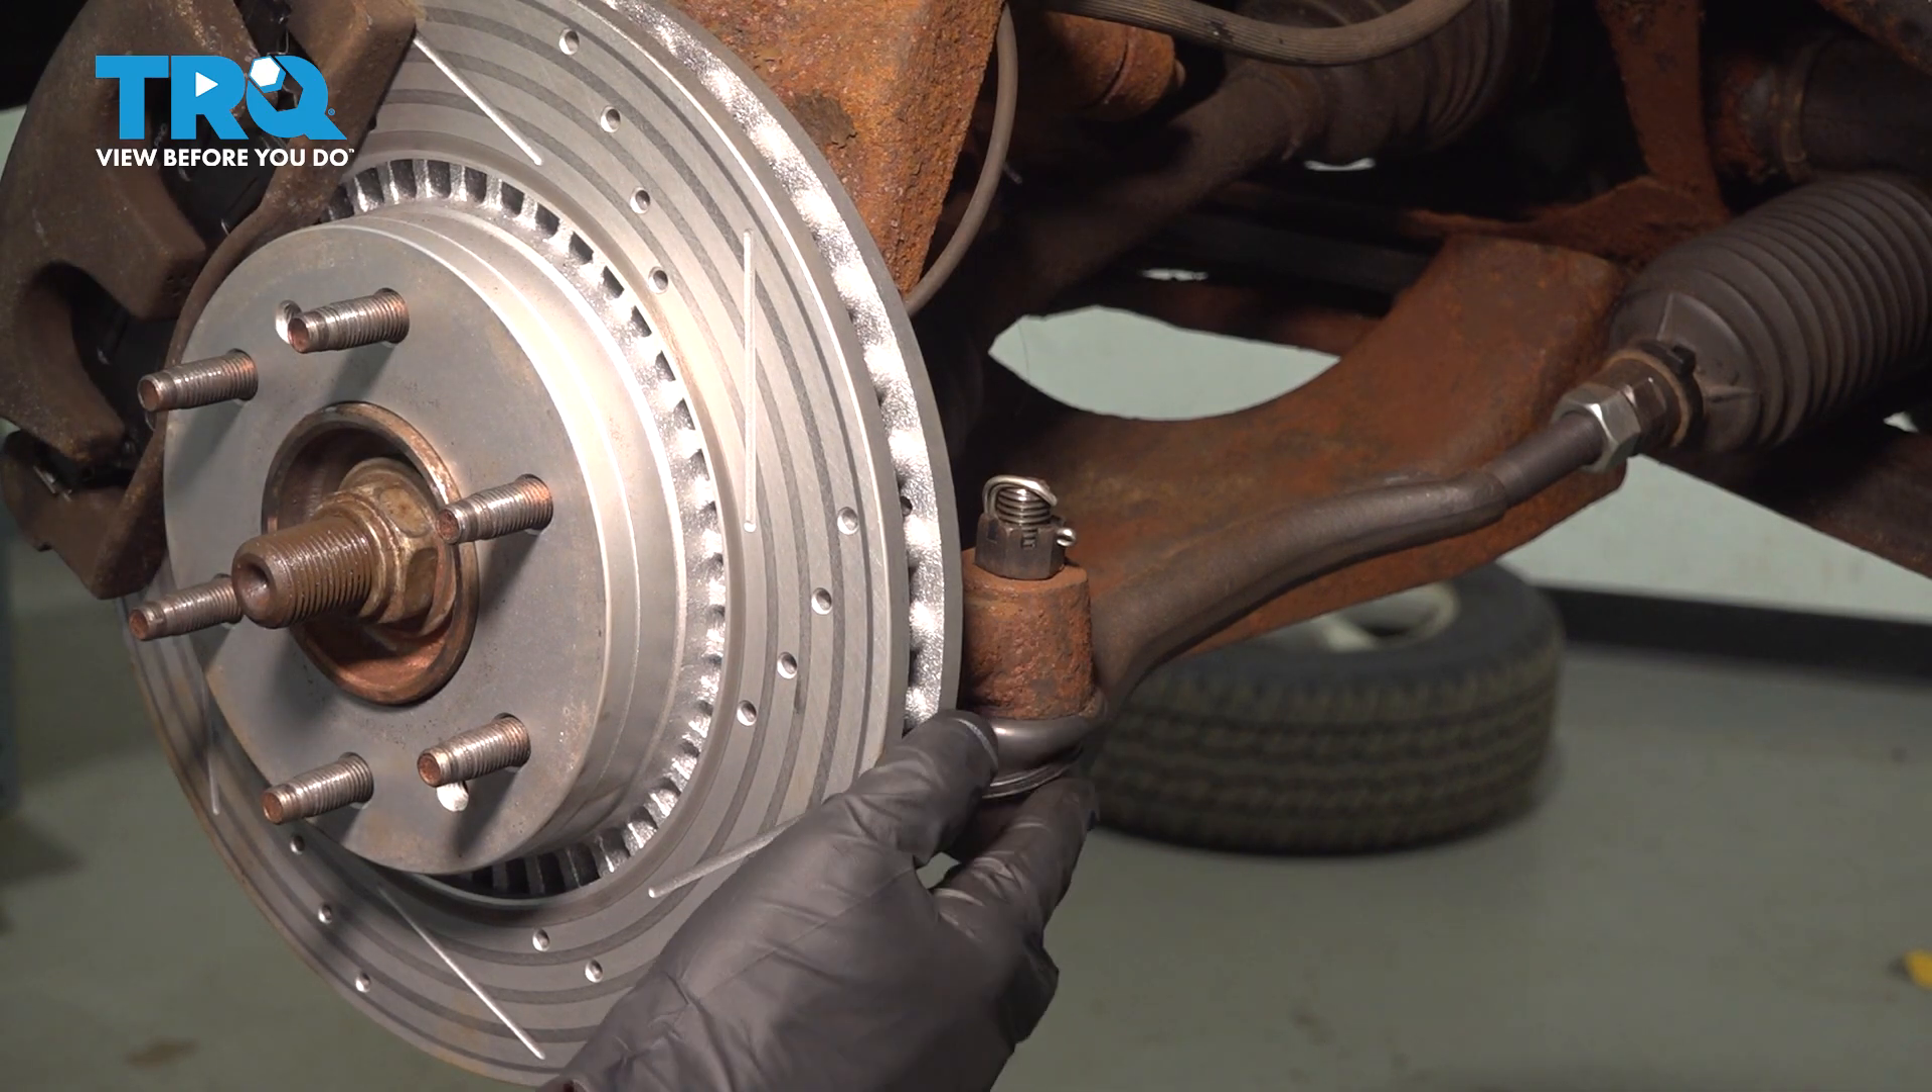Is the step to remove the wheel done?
Yes.